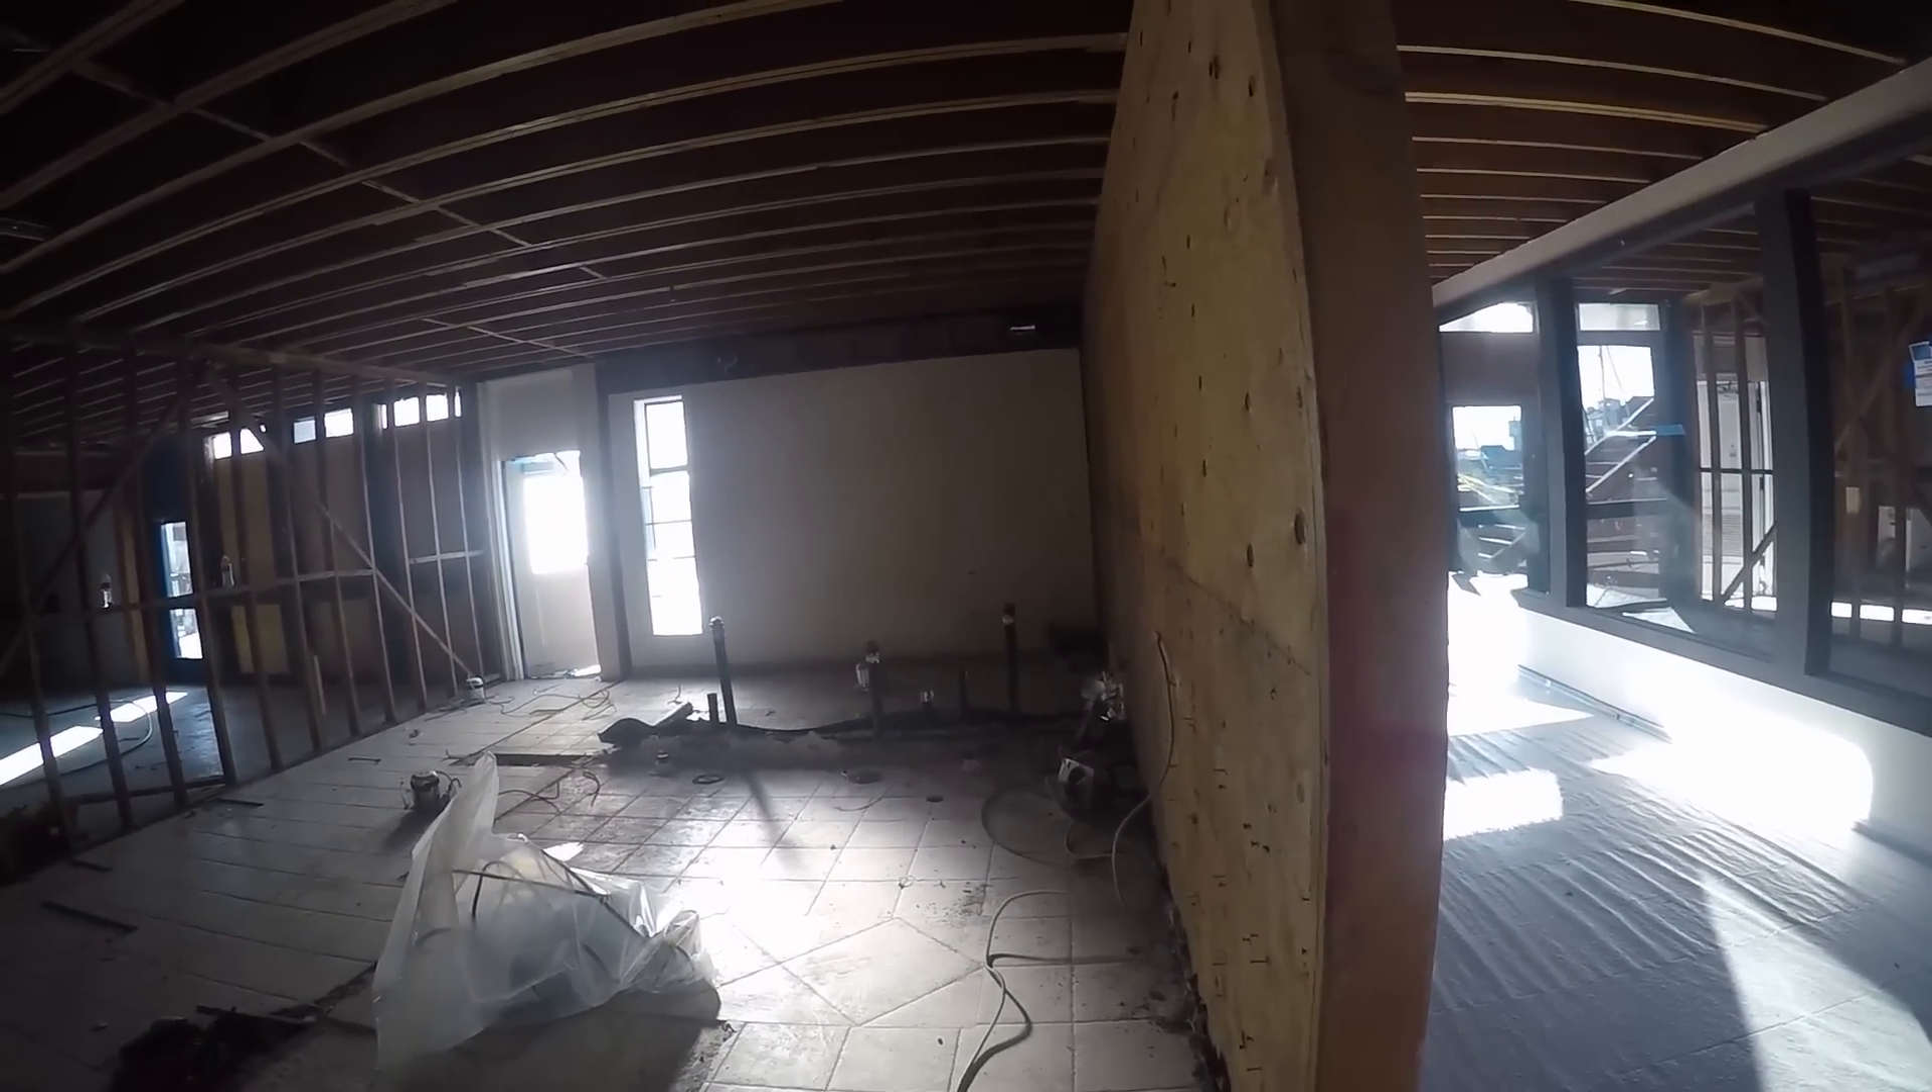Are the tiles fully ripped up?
No.